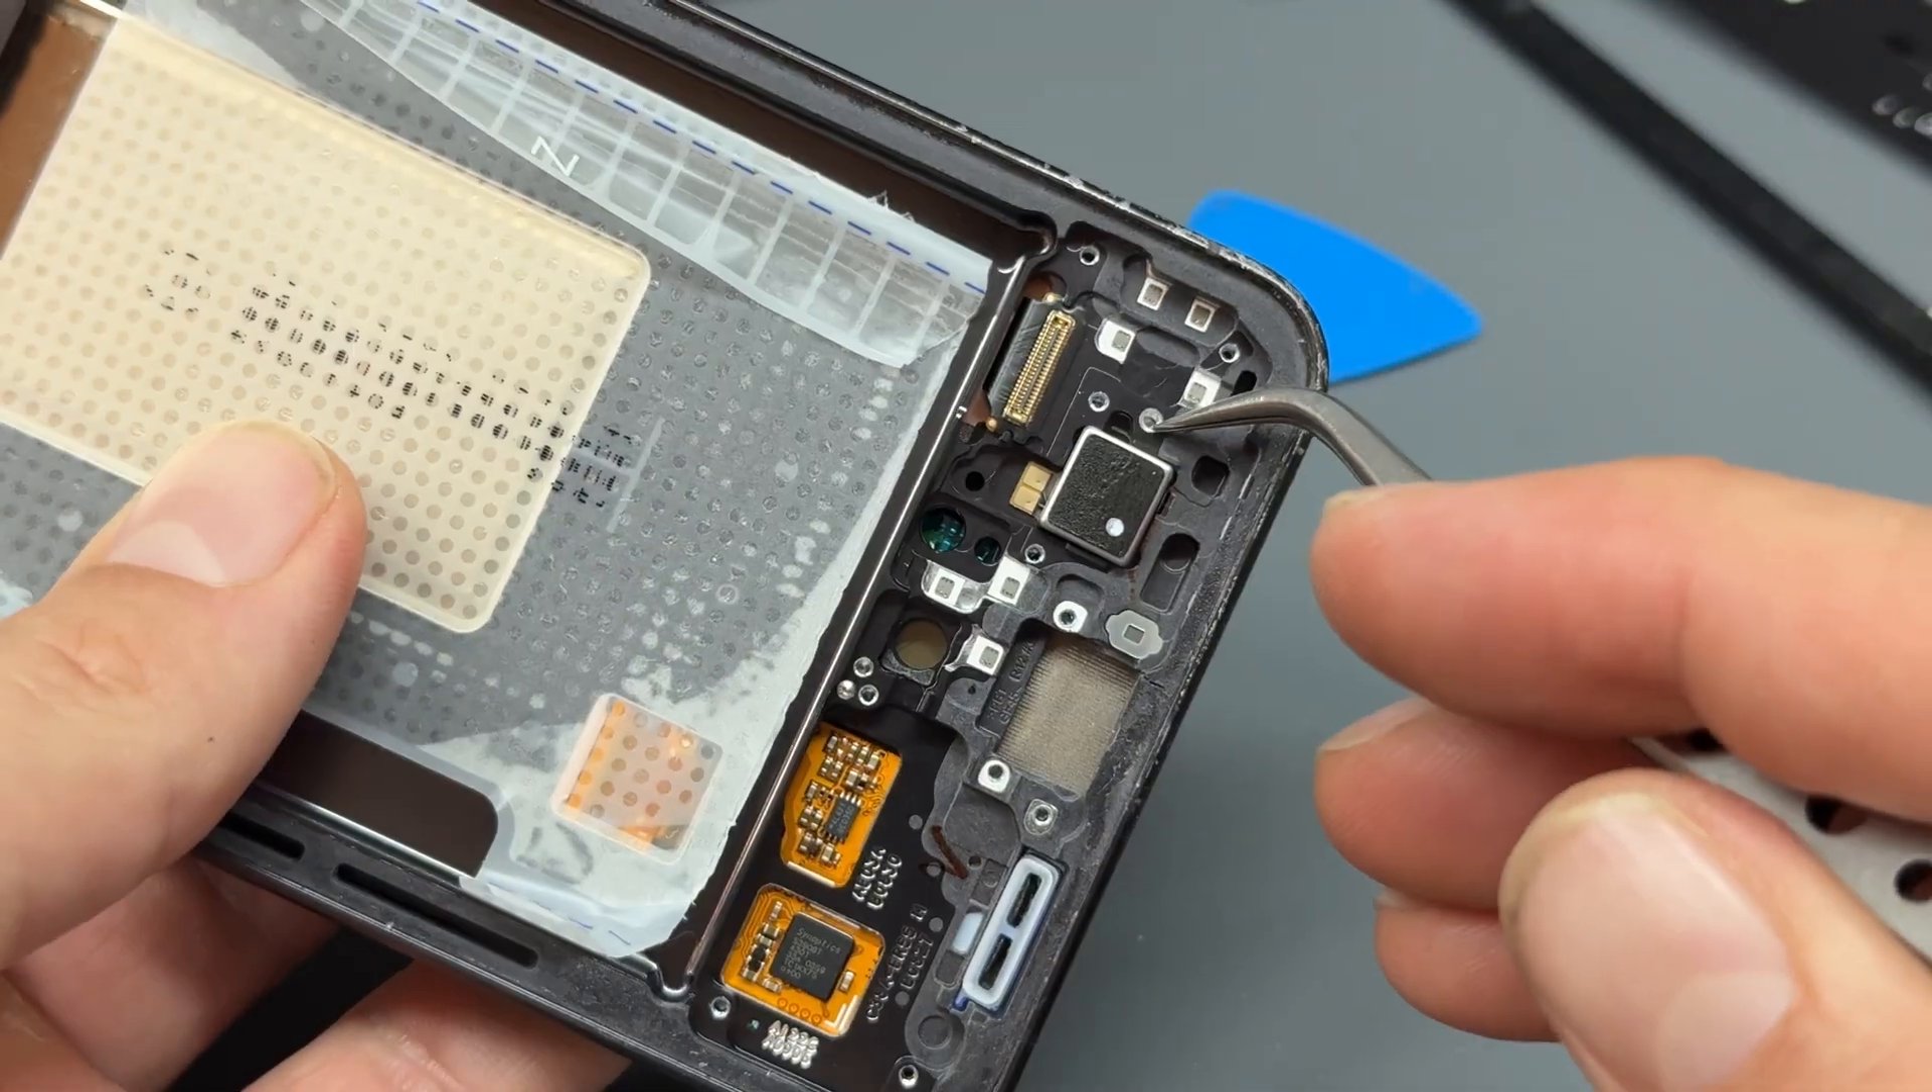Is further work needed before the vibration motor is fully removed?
Yes.